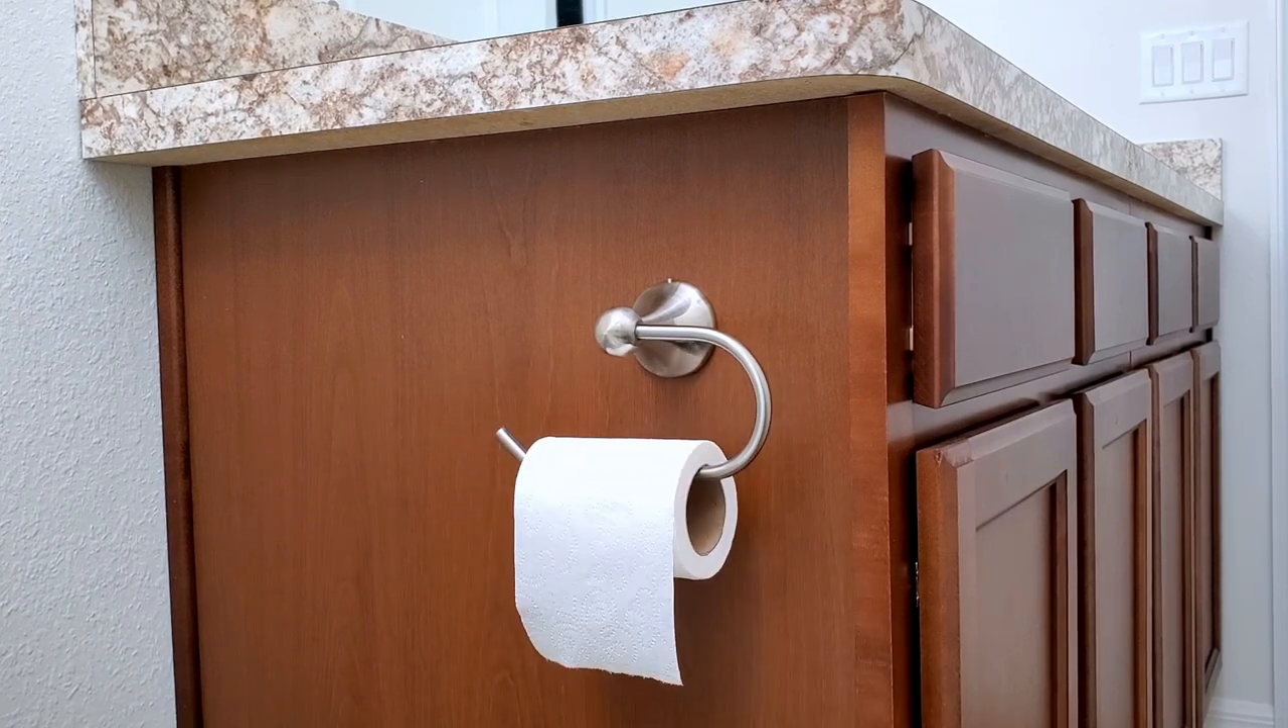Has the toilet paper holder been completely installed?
Yes.